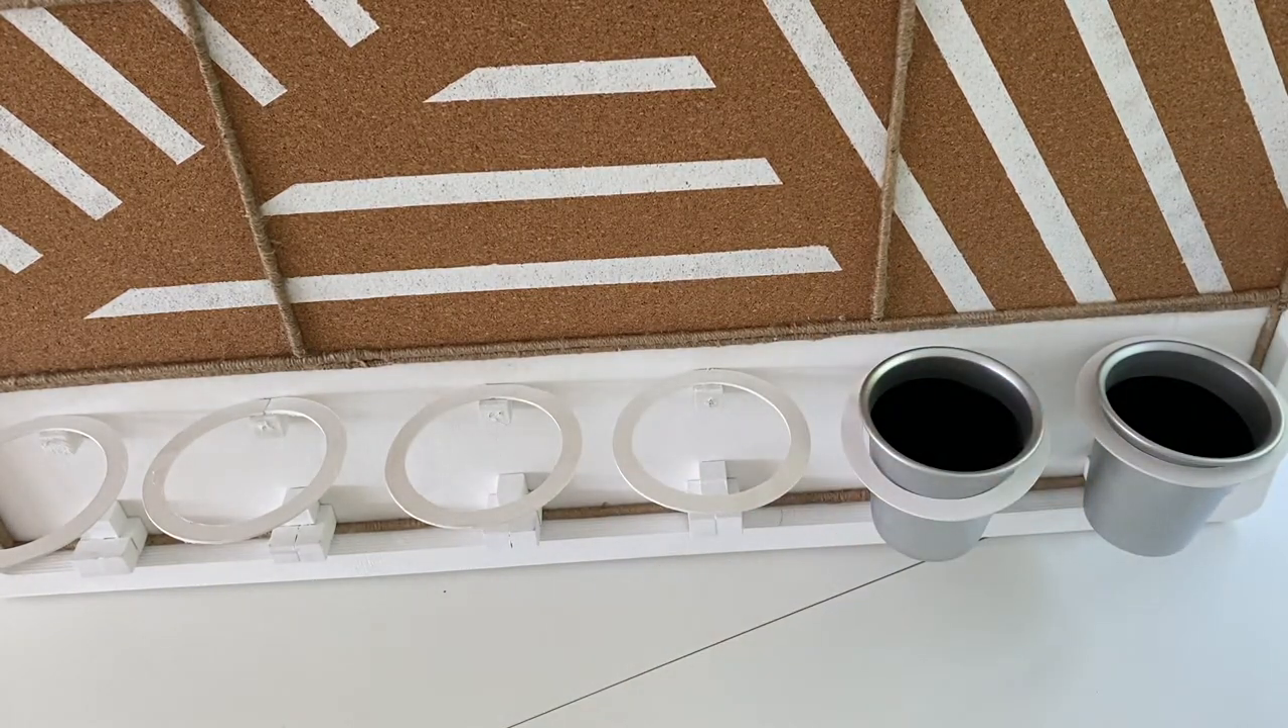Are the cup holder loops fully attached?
Yes.